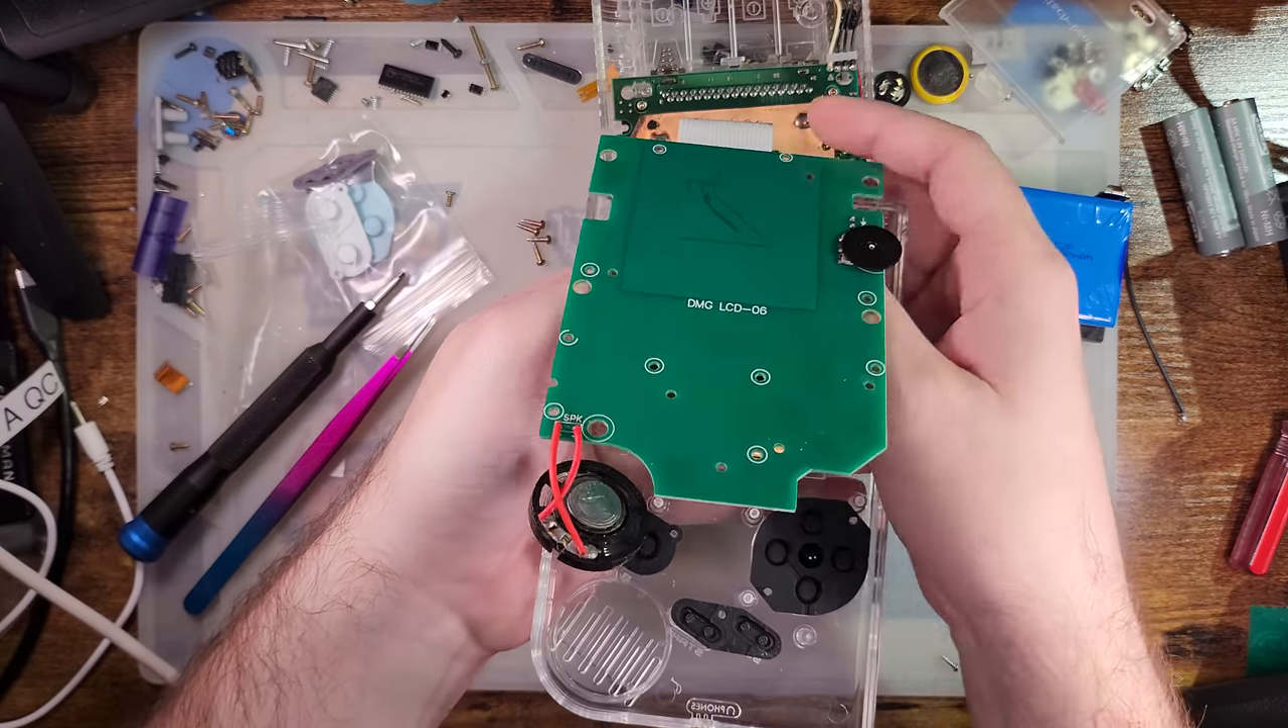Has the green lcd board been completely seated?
No.